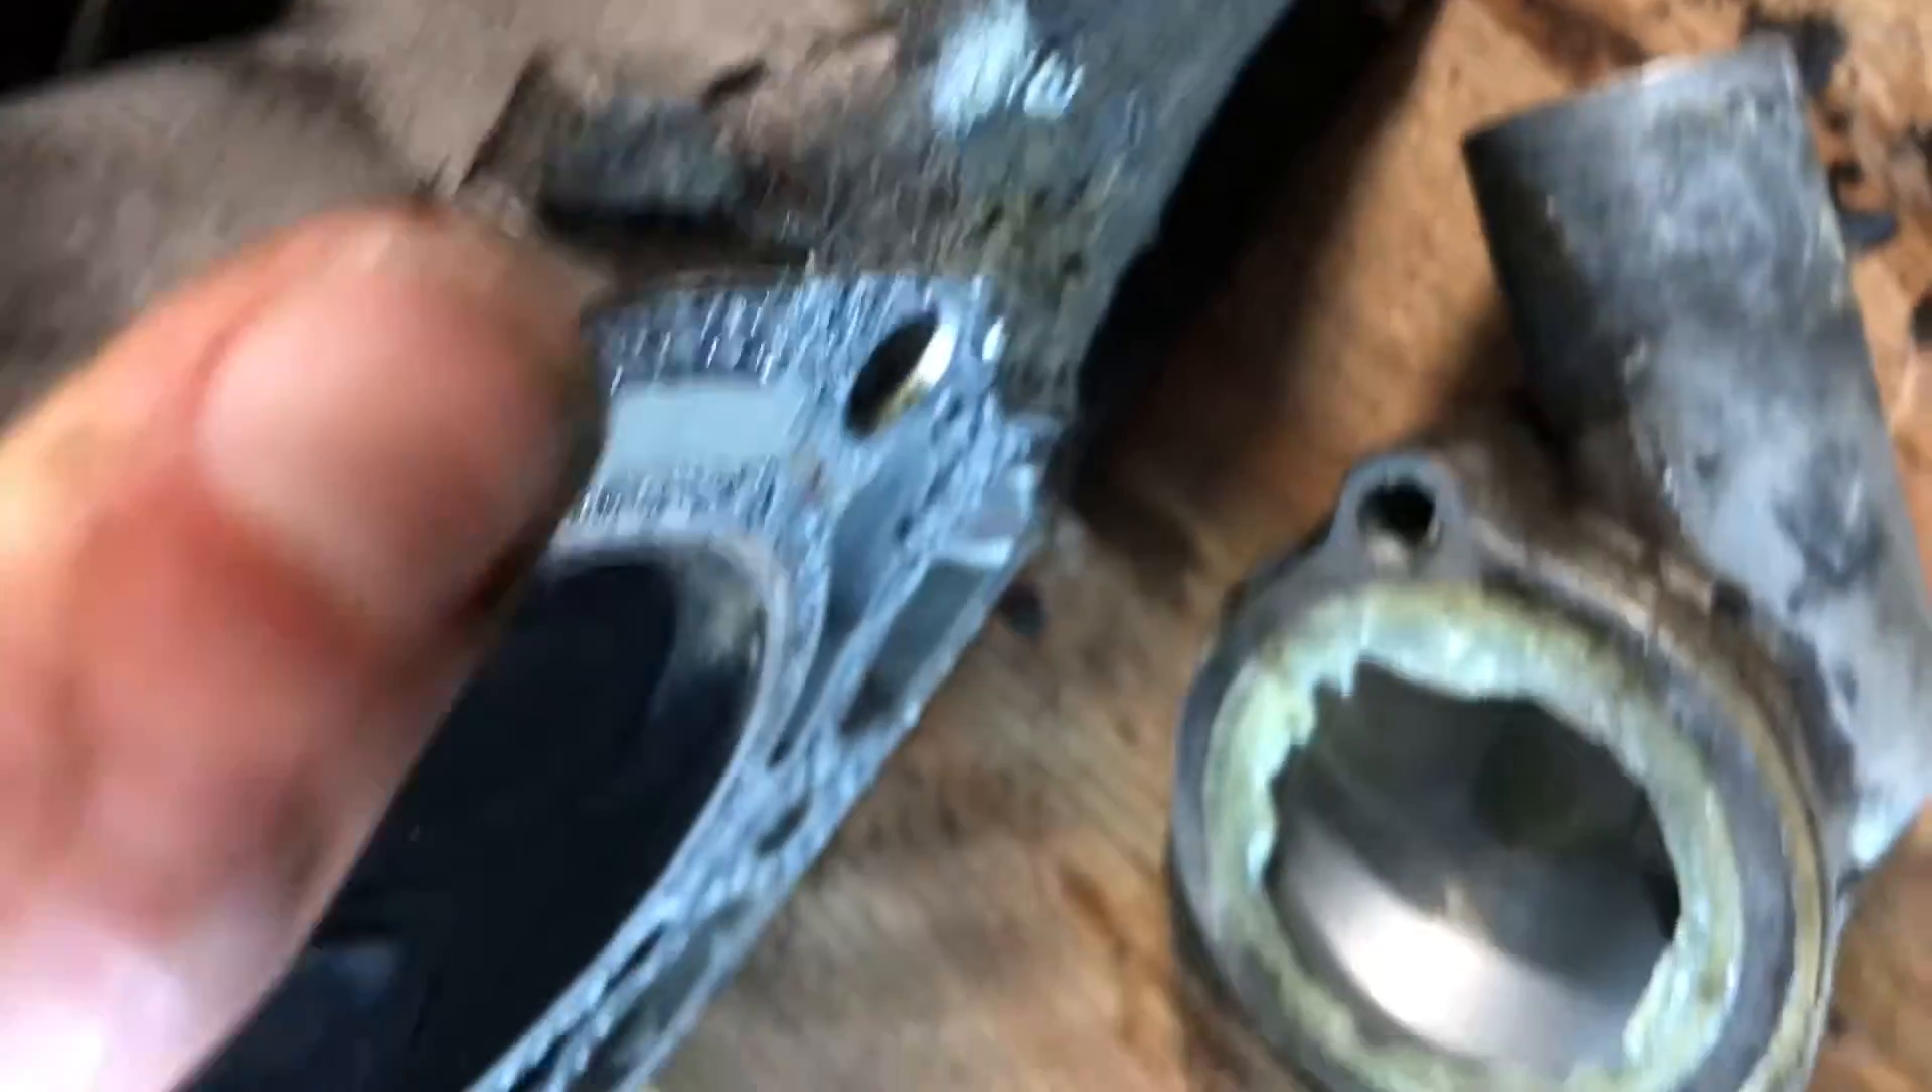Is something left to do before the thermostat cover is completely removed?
No.